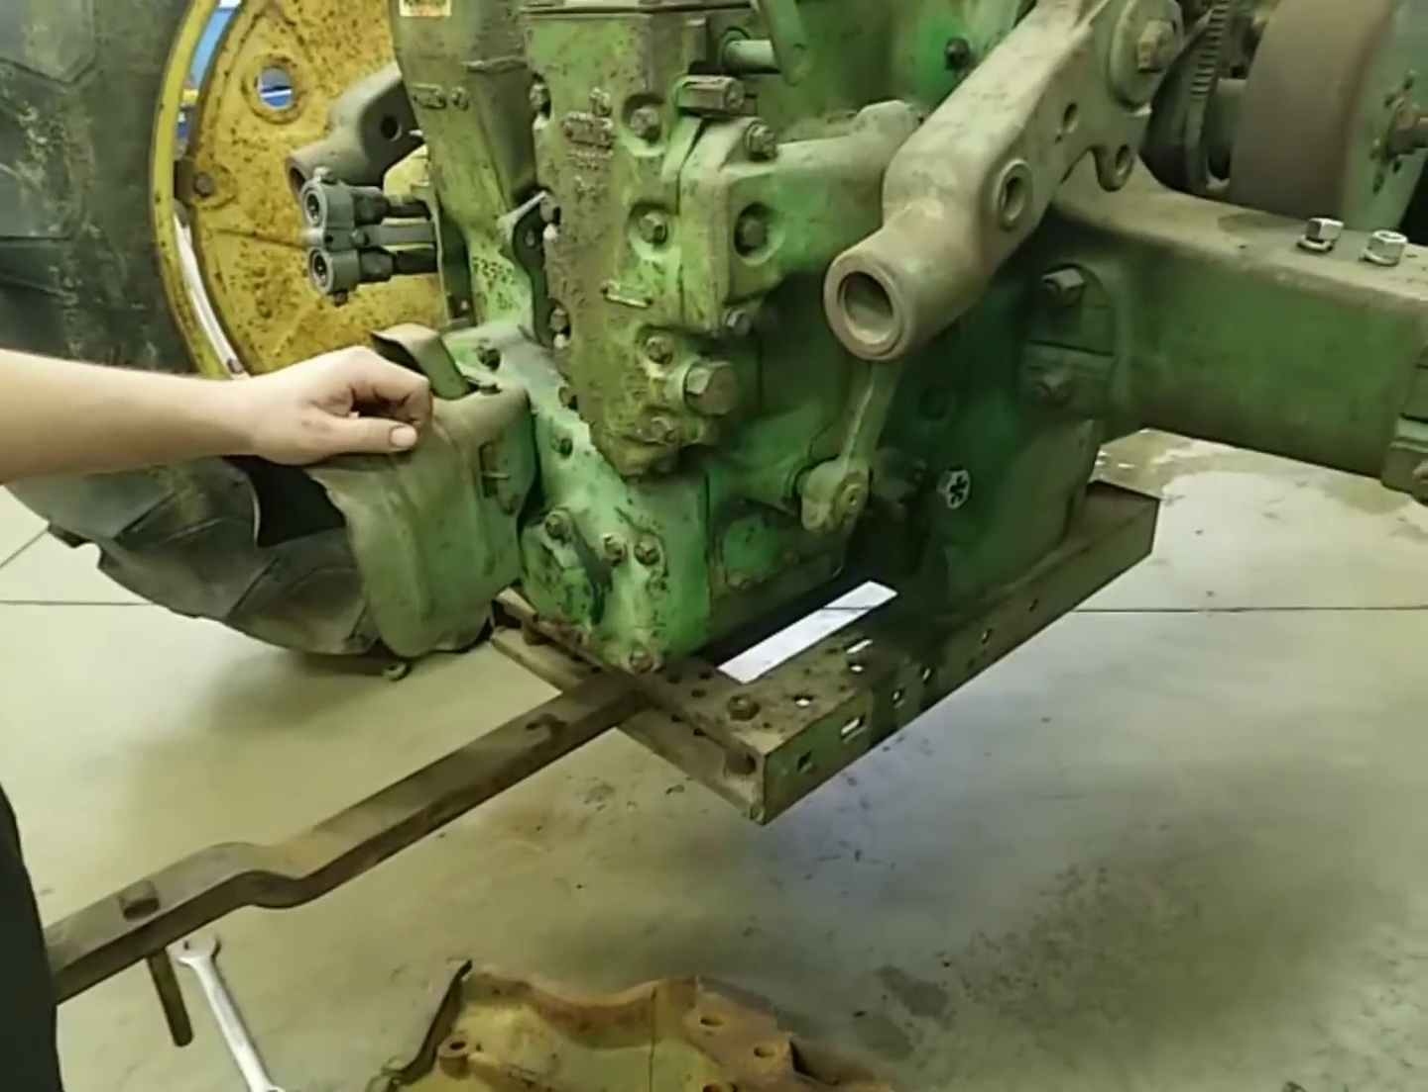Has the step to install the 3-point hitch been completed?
No.